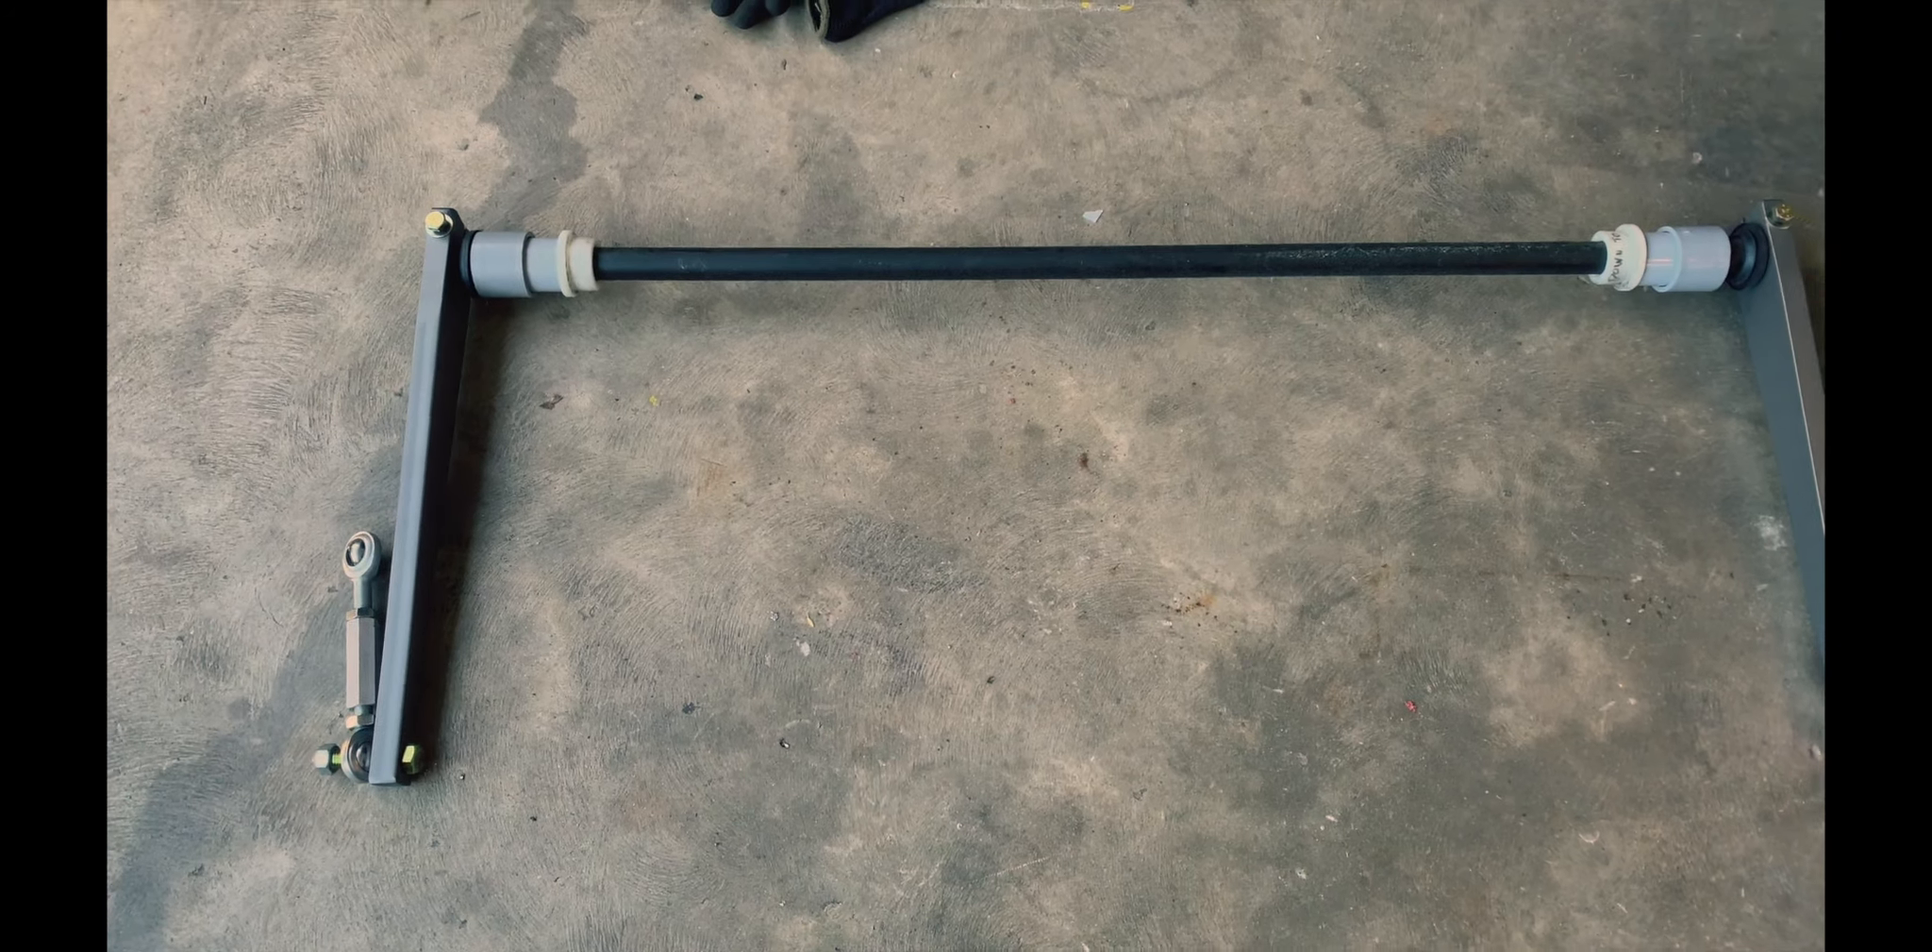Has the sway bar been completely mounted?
No.